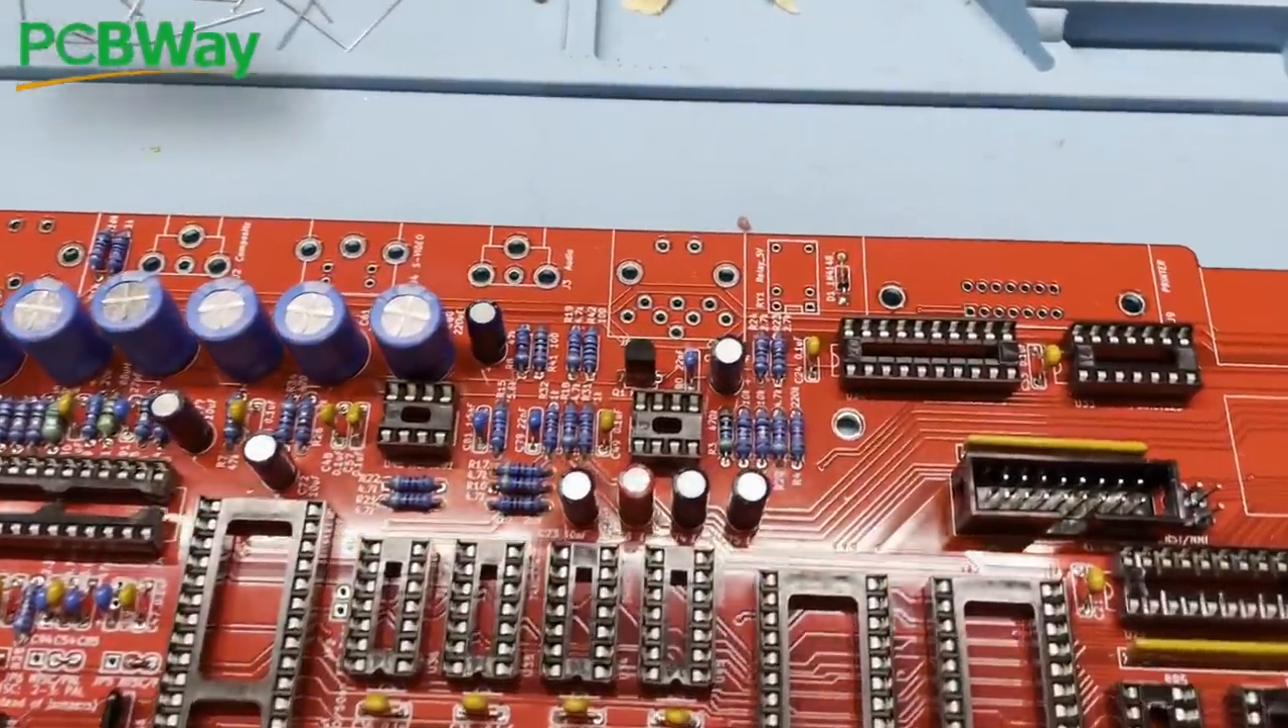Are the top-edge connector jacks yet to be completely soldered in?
Yes.